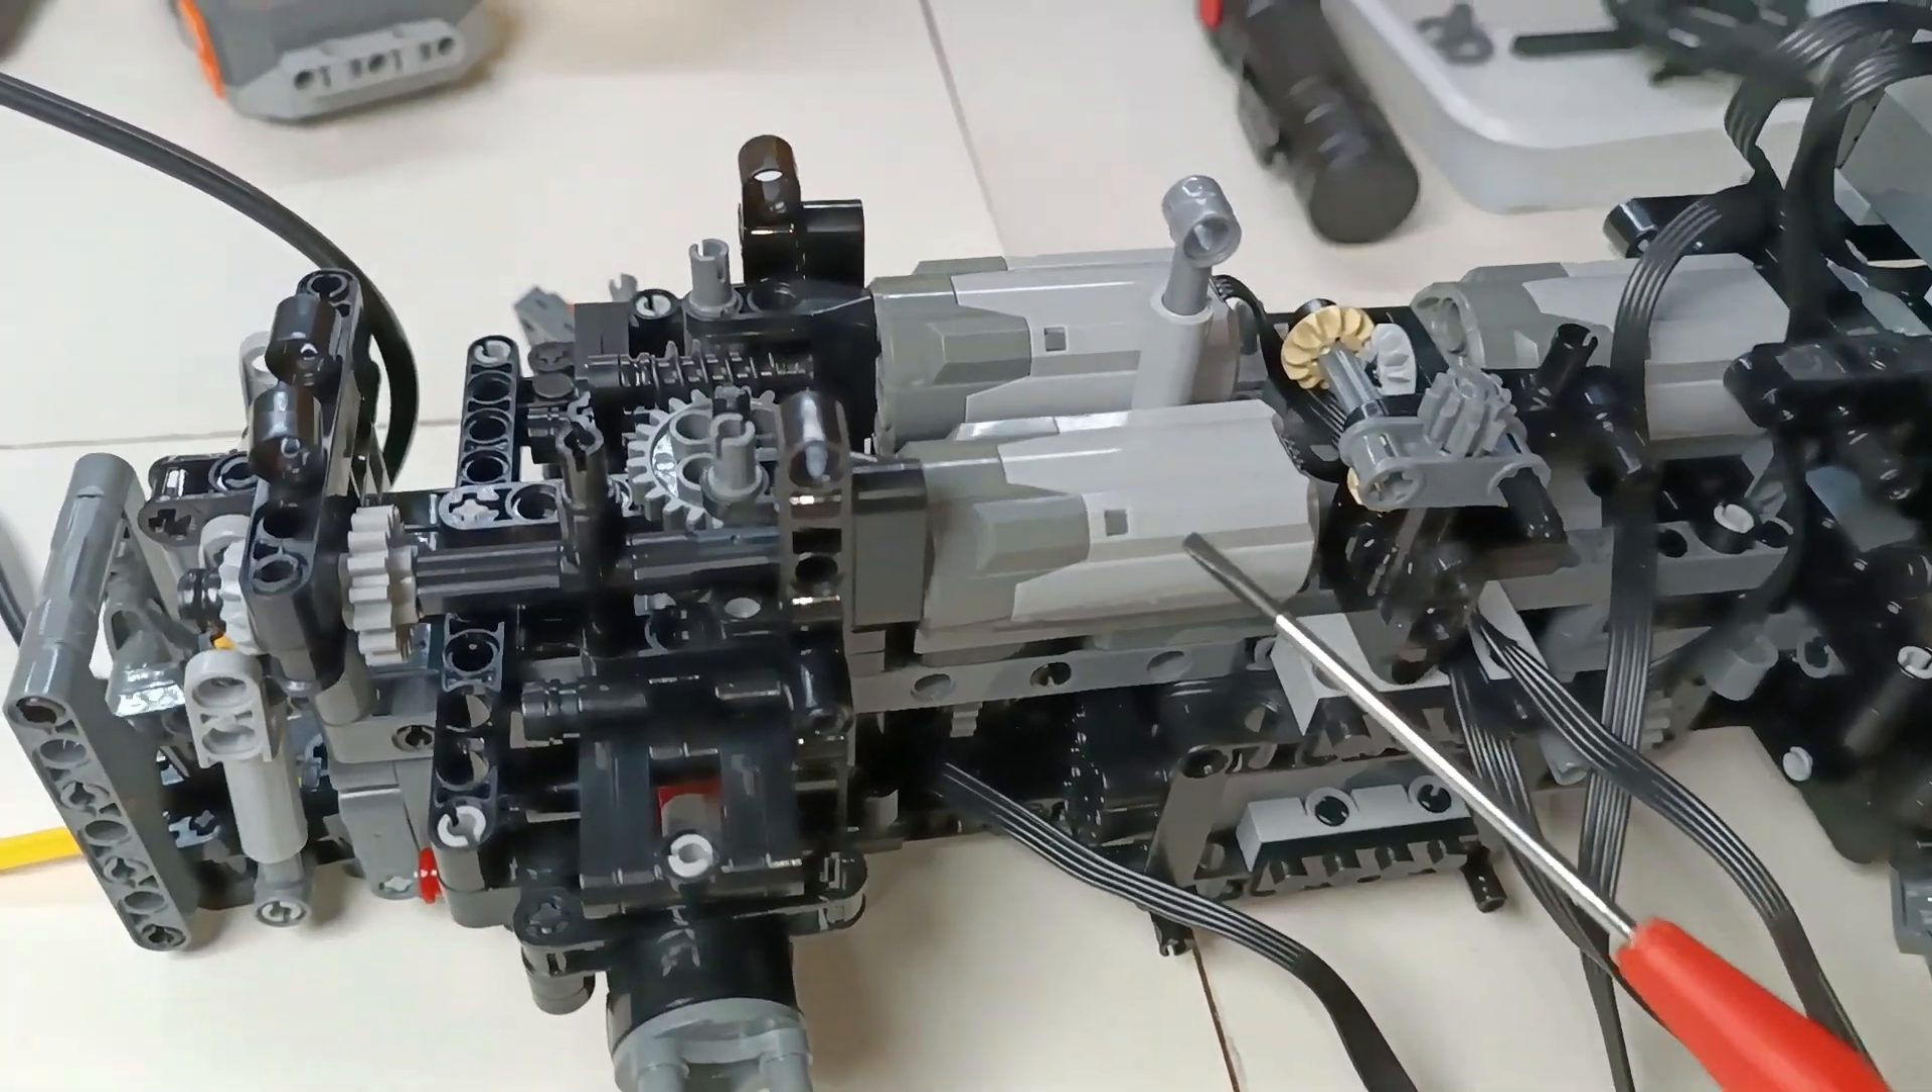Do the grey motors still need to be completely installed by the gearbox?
No.